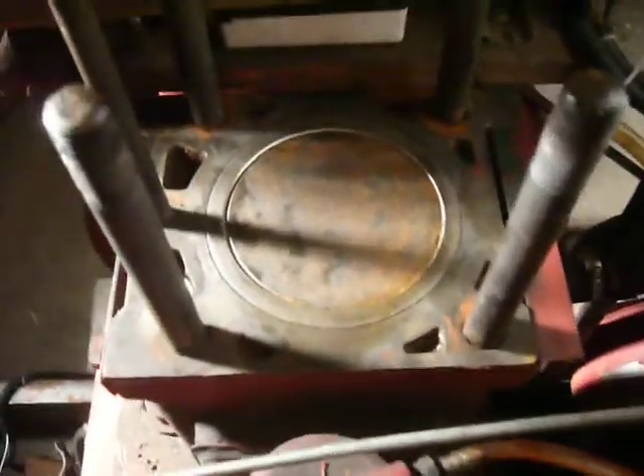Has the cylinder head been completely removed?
Yes.